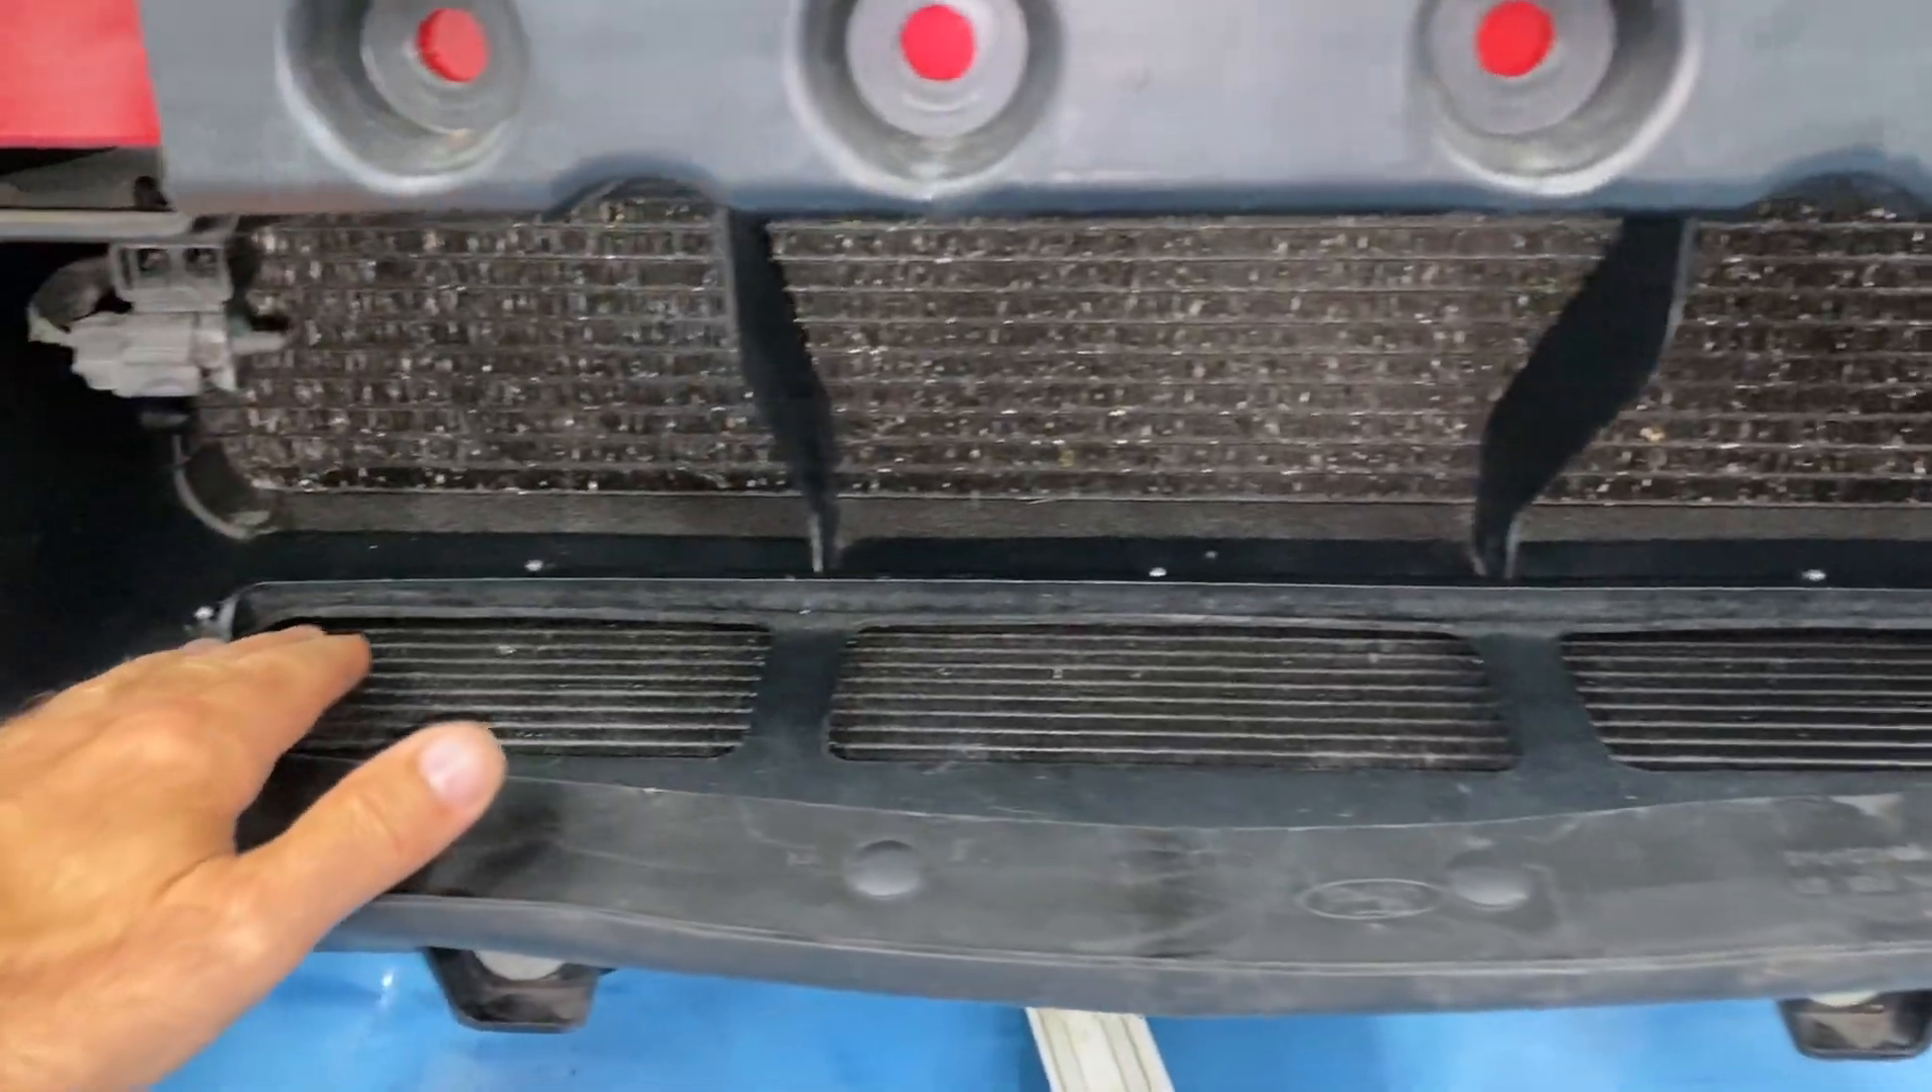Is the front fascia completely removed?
Yes.